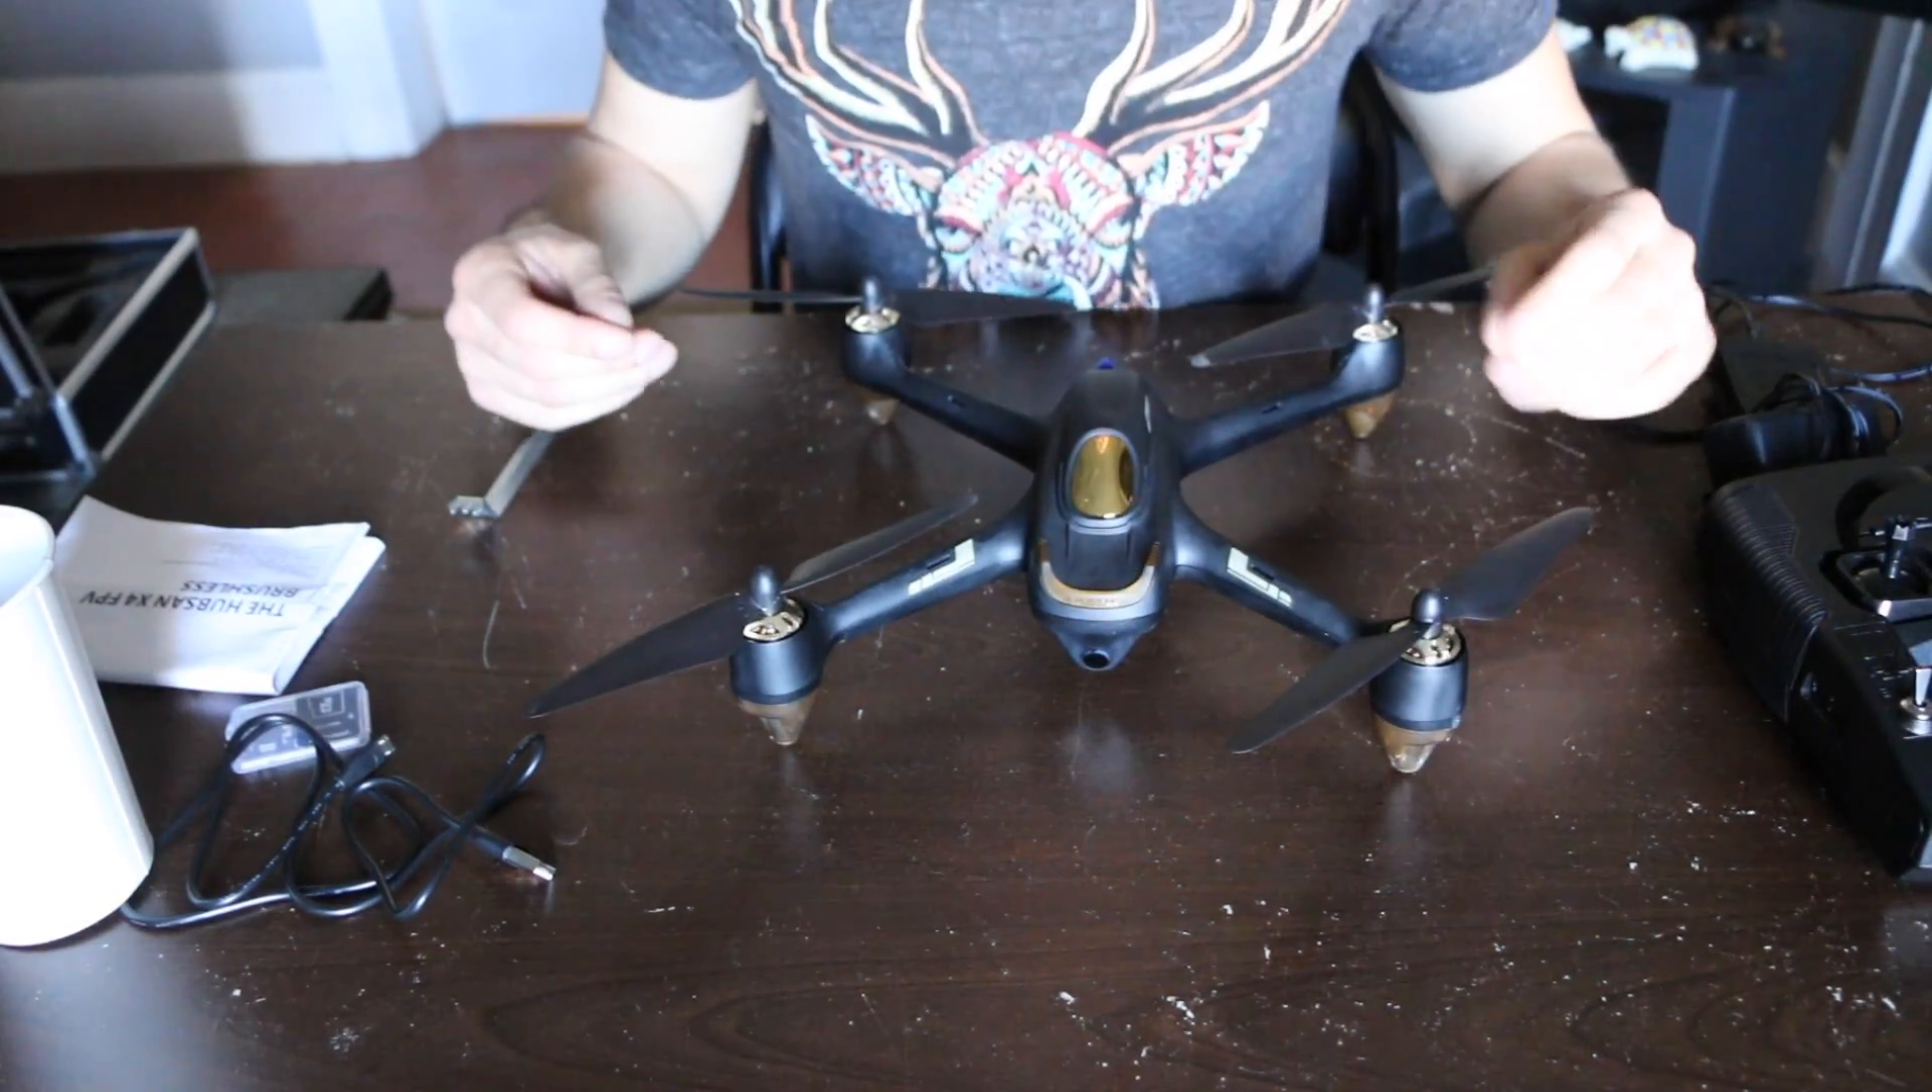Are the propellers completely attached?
Yes.